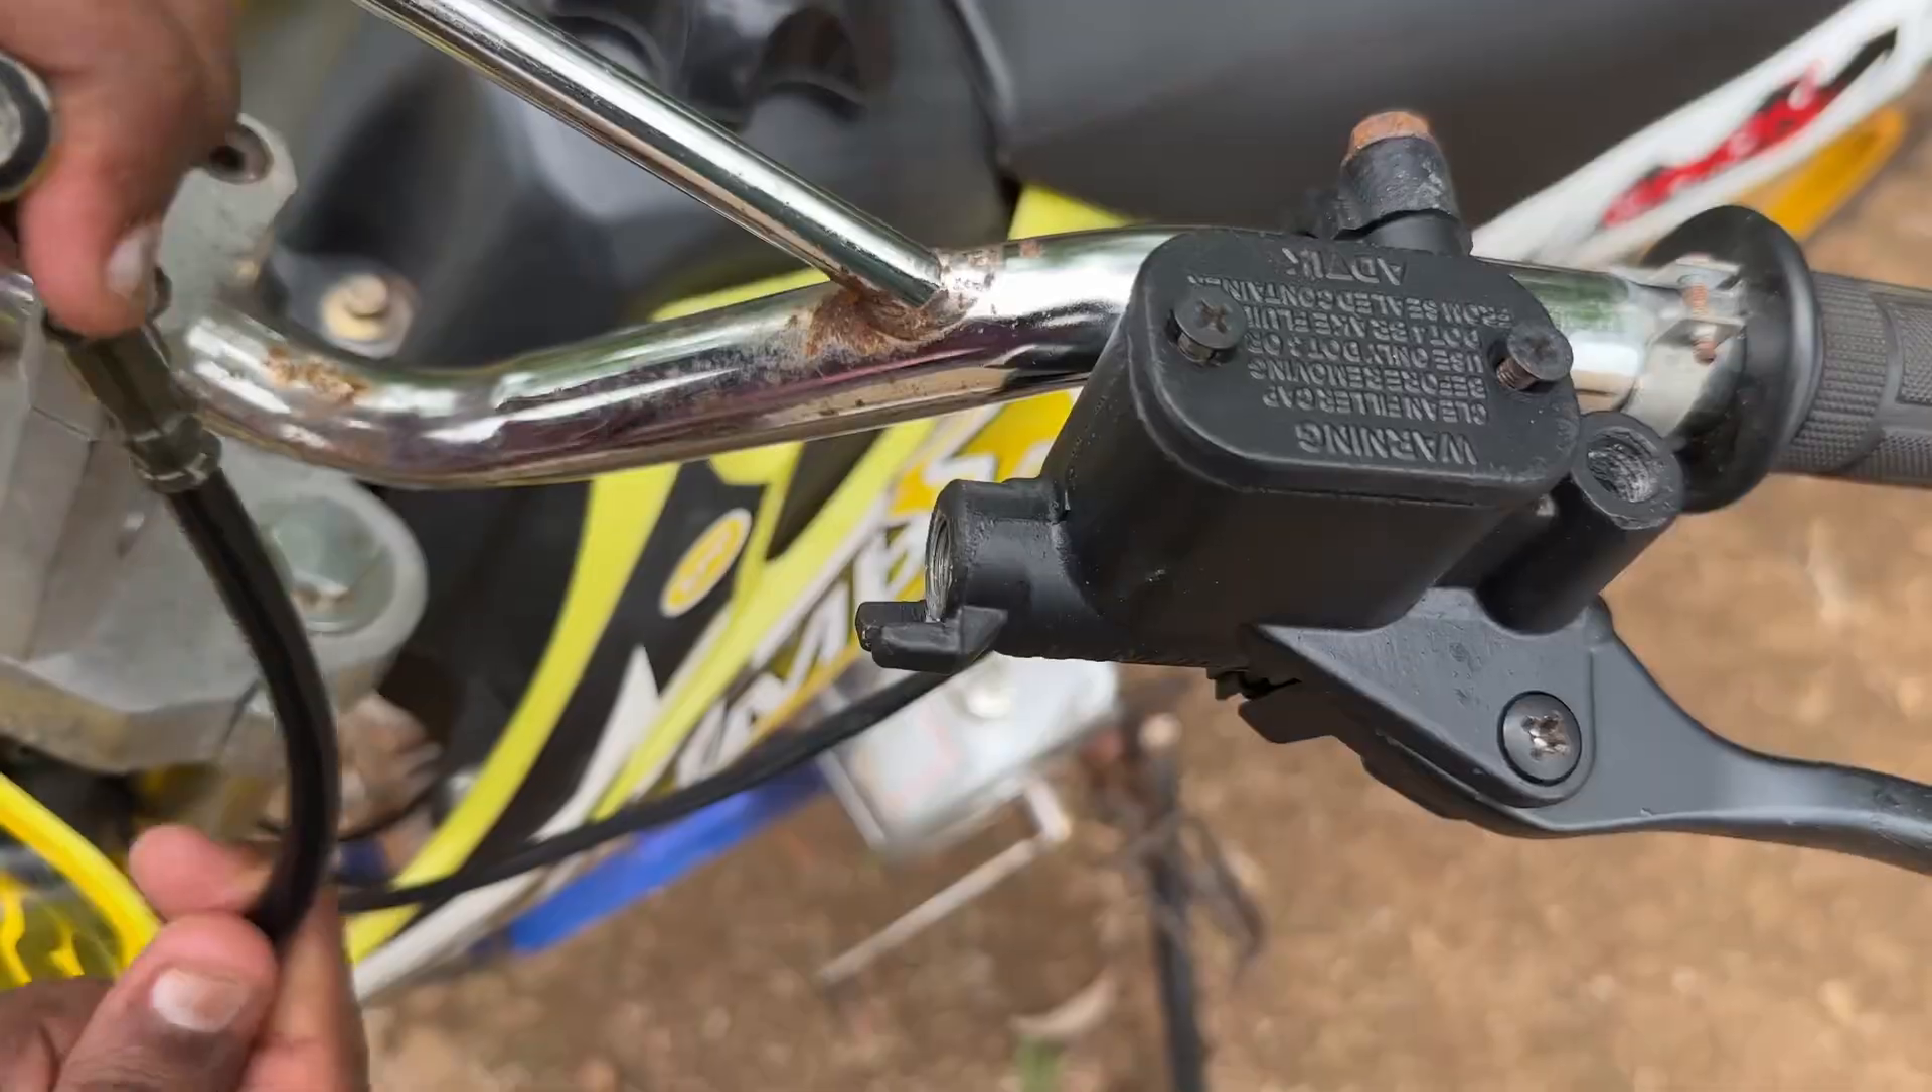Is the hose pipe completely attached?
No.